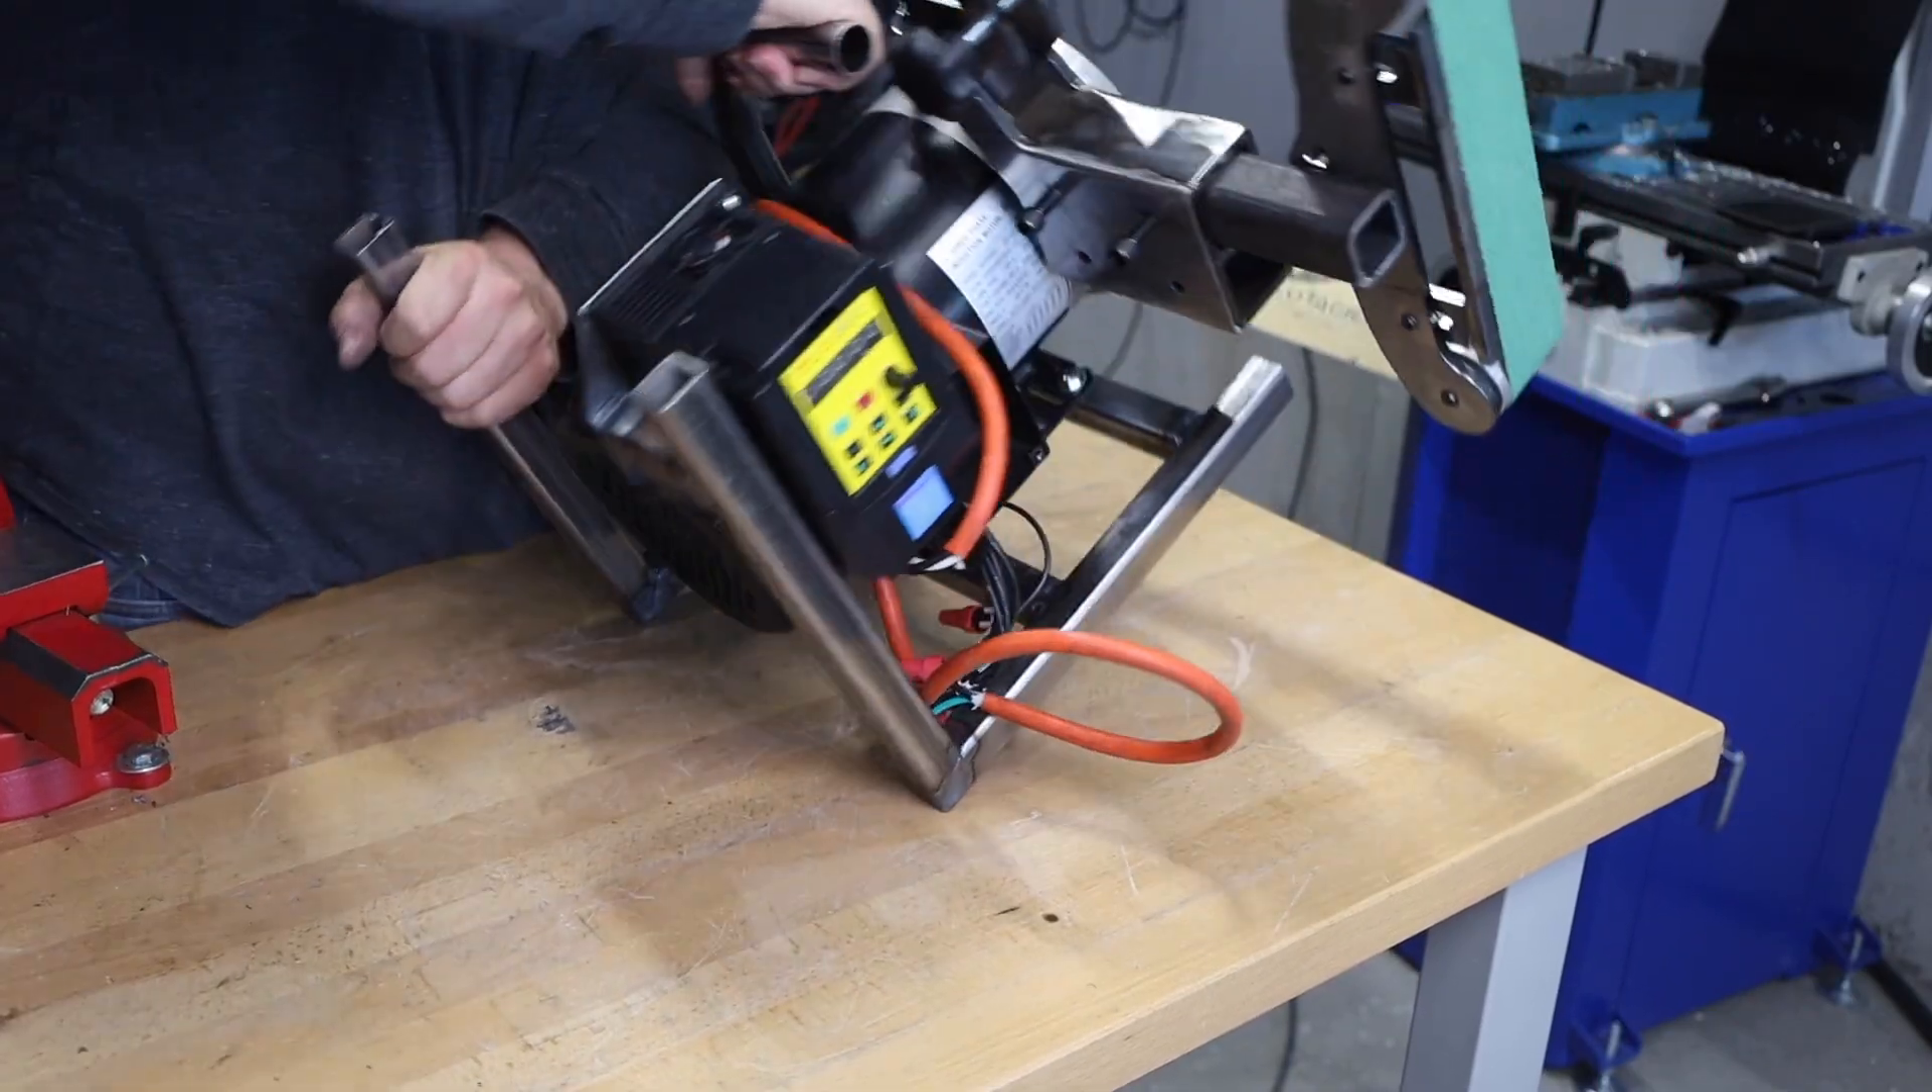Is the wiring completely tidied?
No.